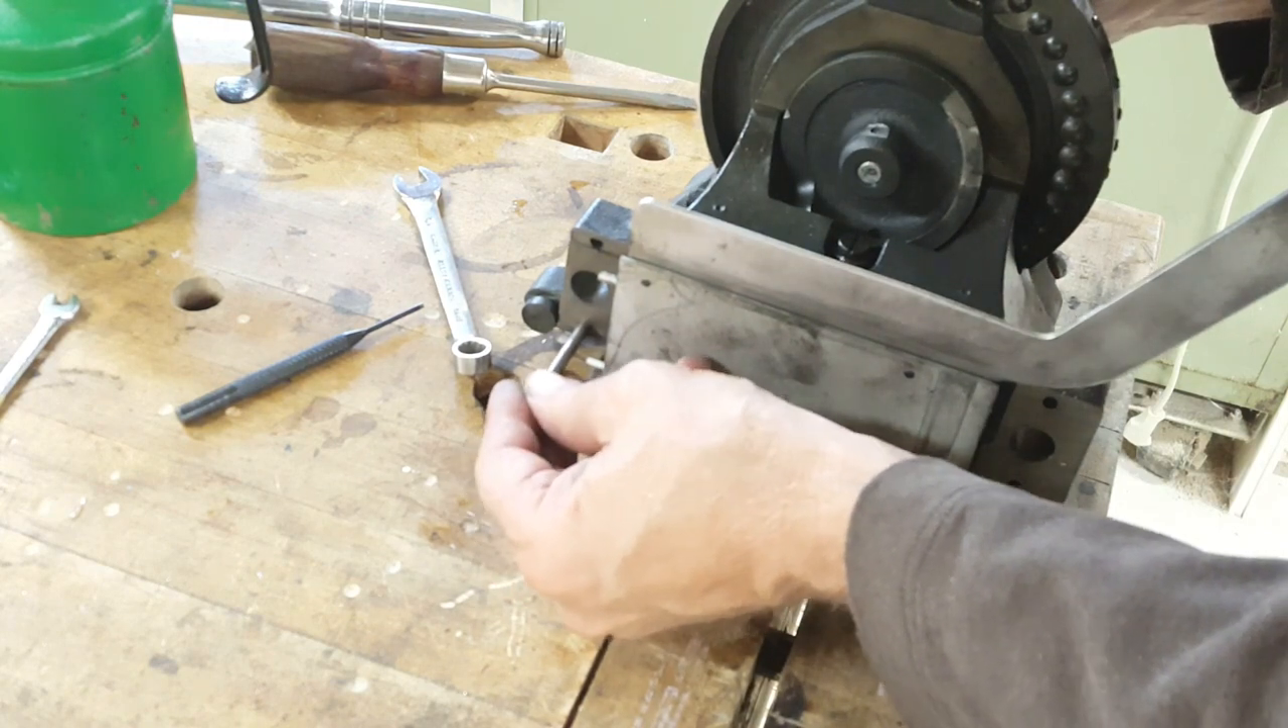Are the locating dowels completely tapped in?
No.